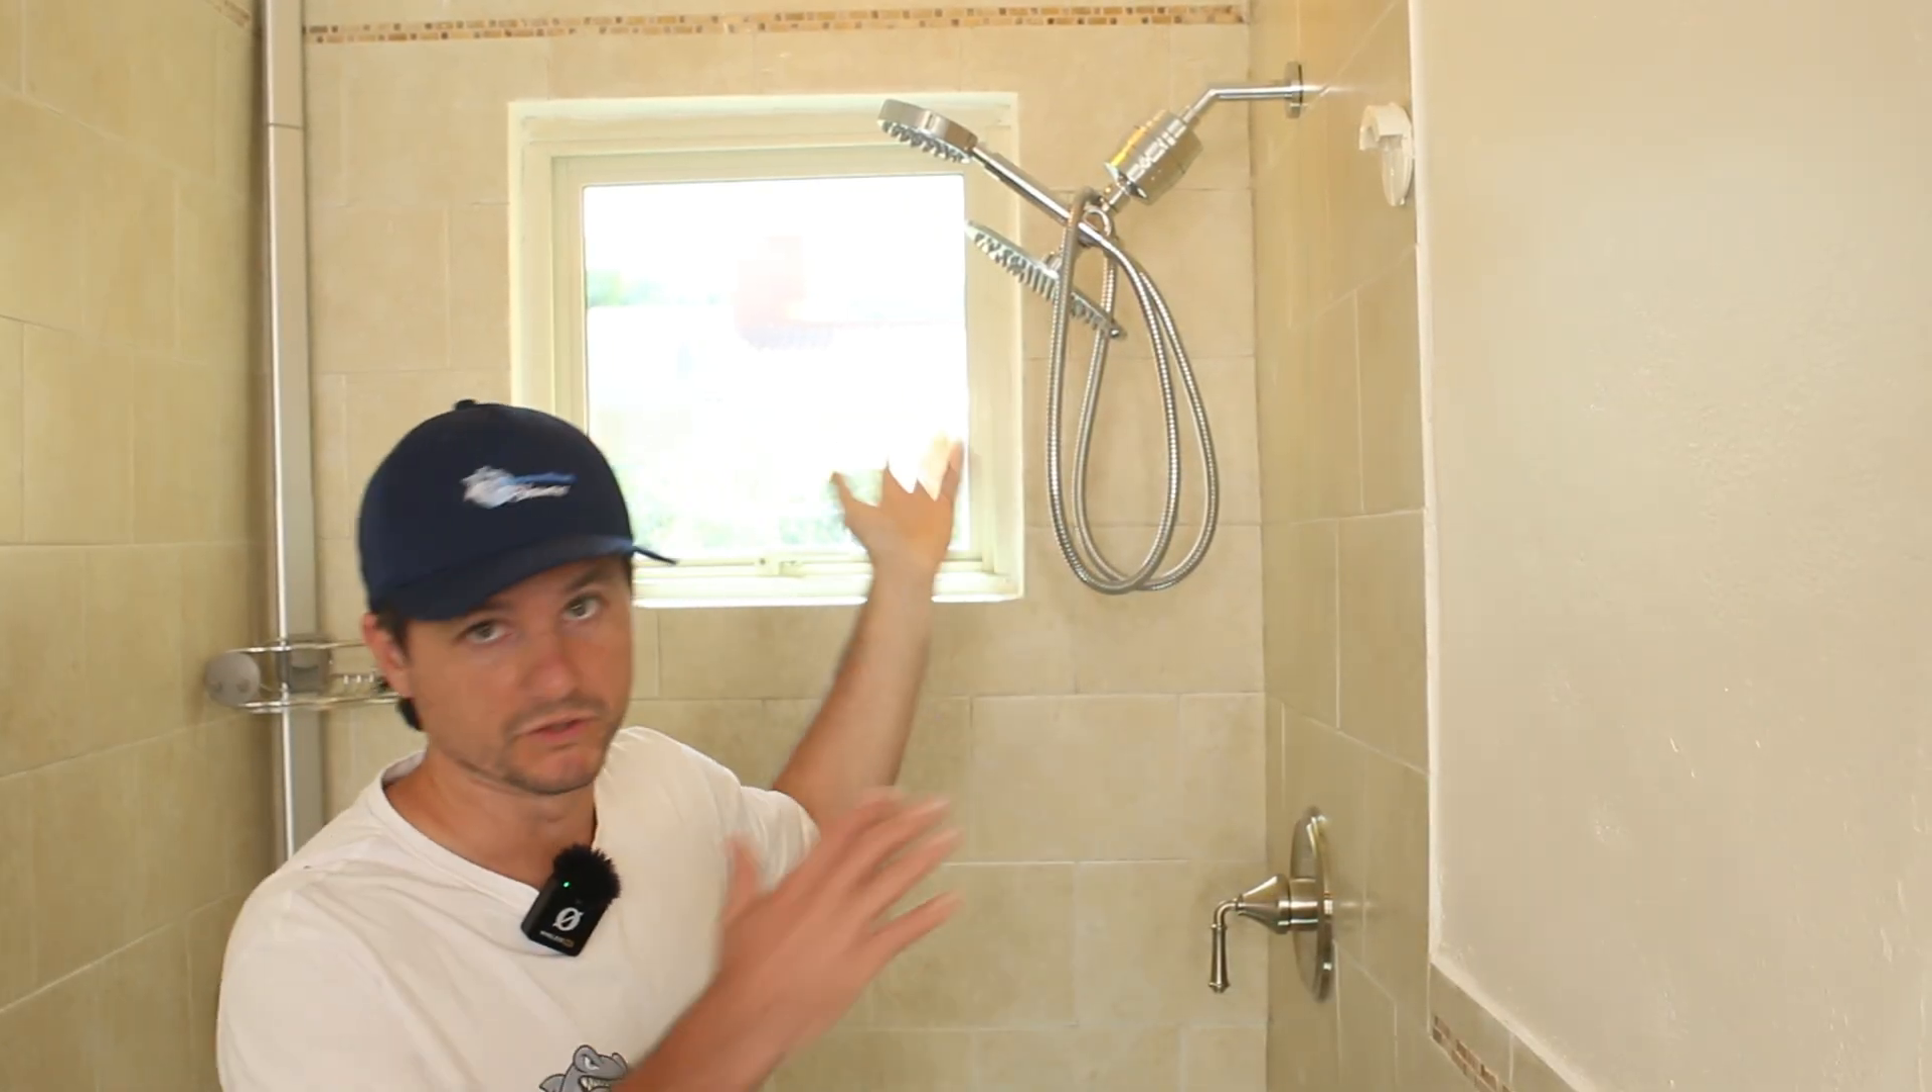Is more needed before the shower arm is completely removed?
Yes.